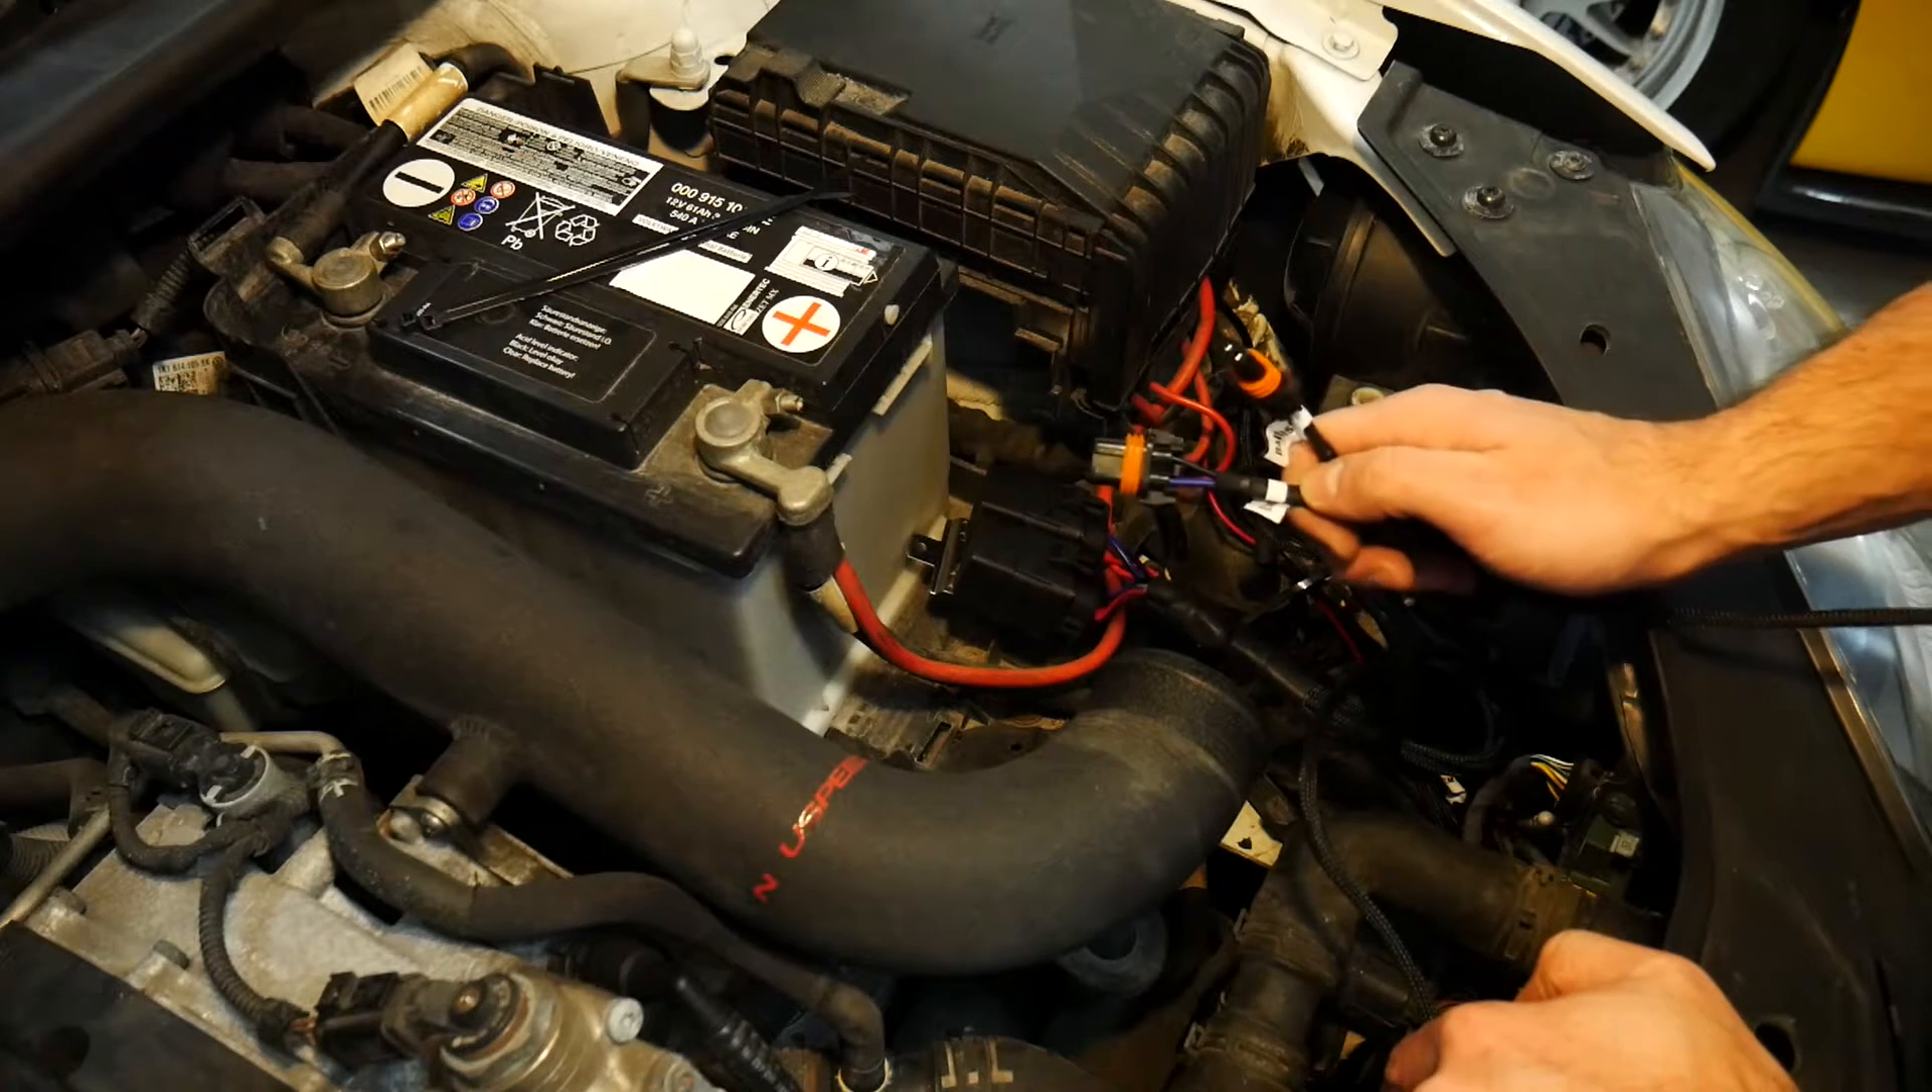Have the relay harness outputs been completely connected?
No.